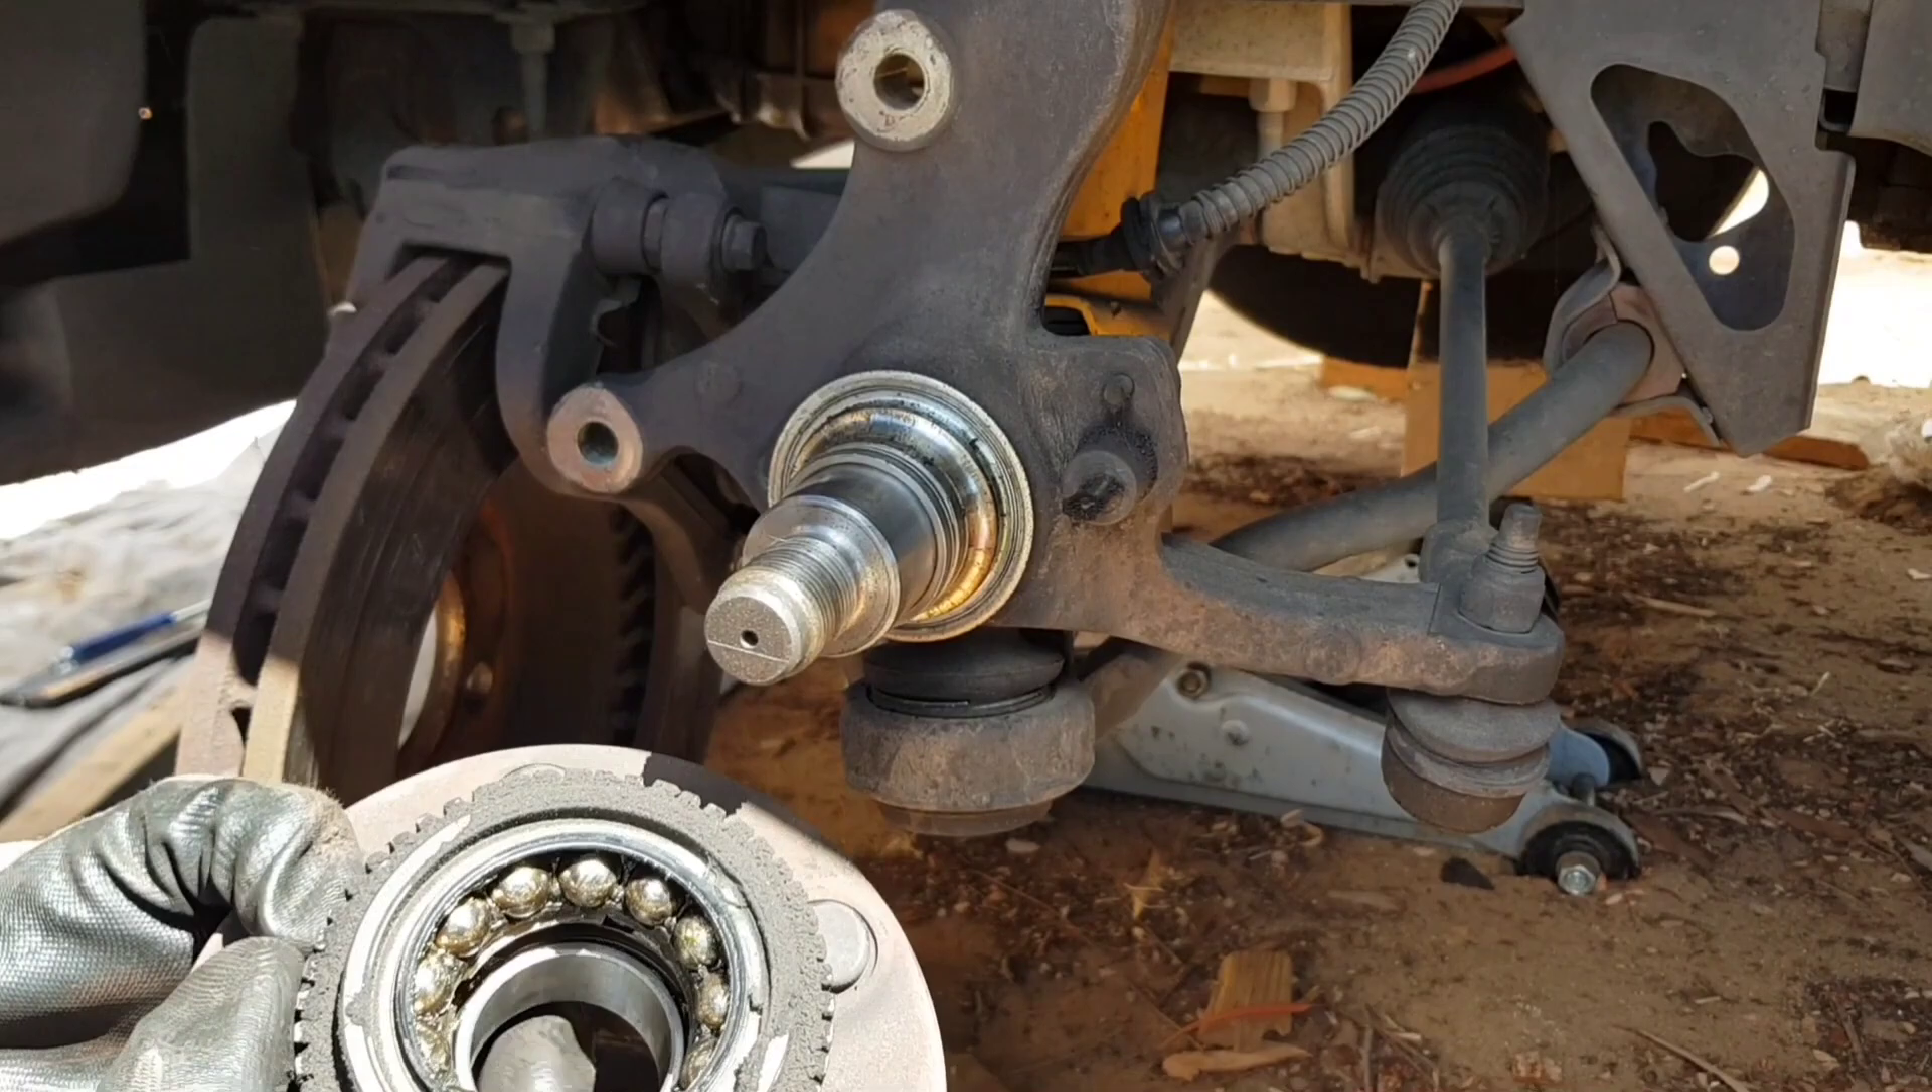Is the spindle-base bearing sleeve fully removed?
No.